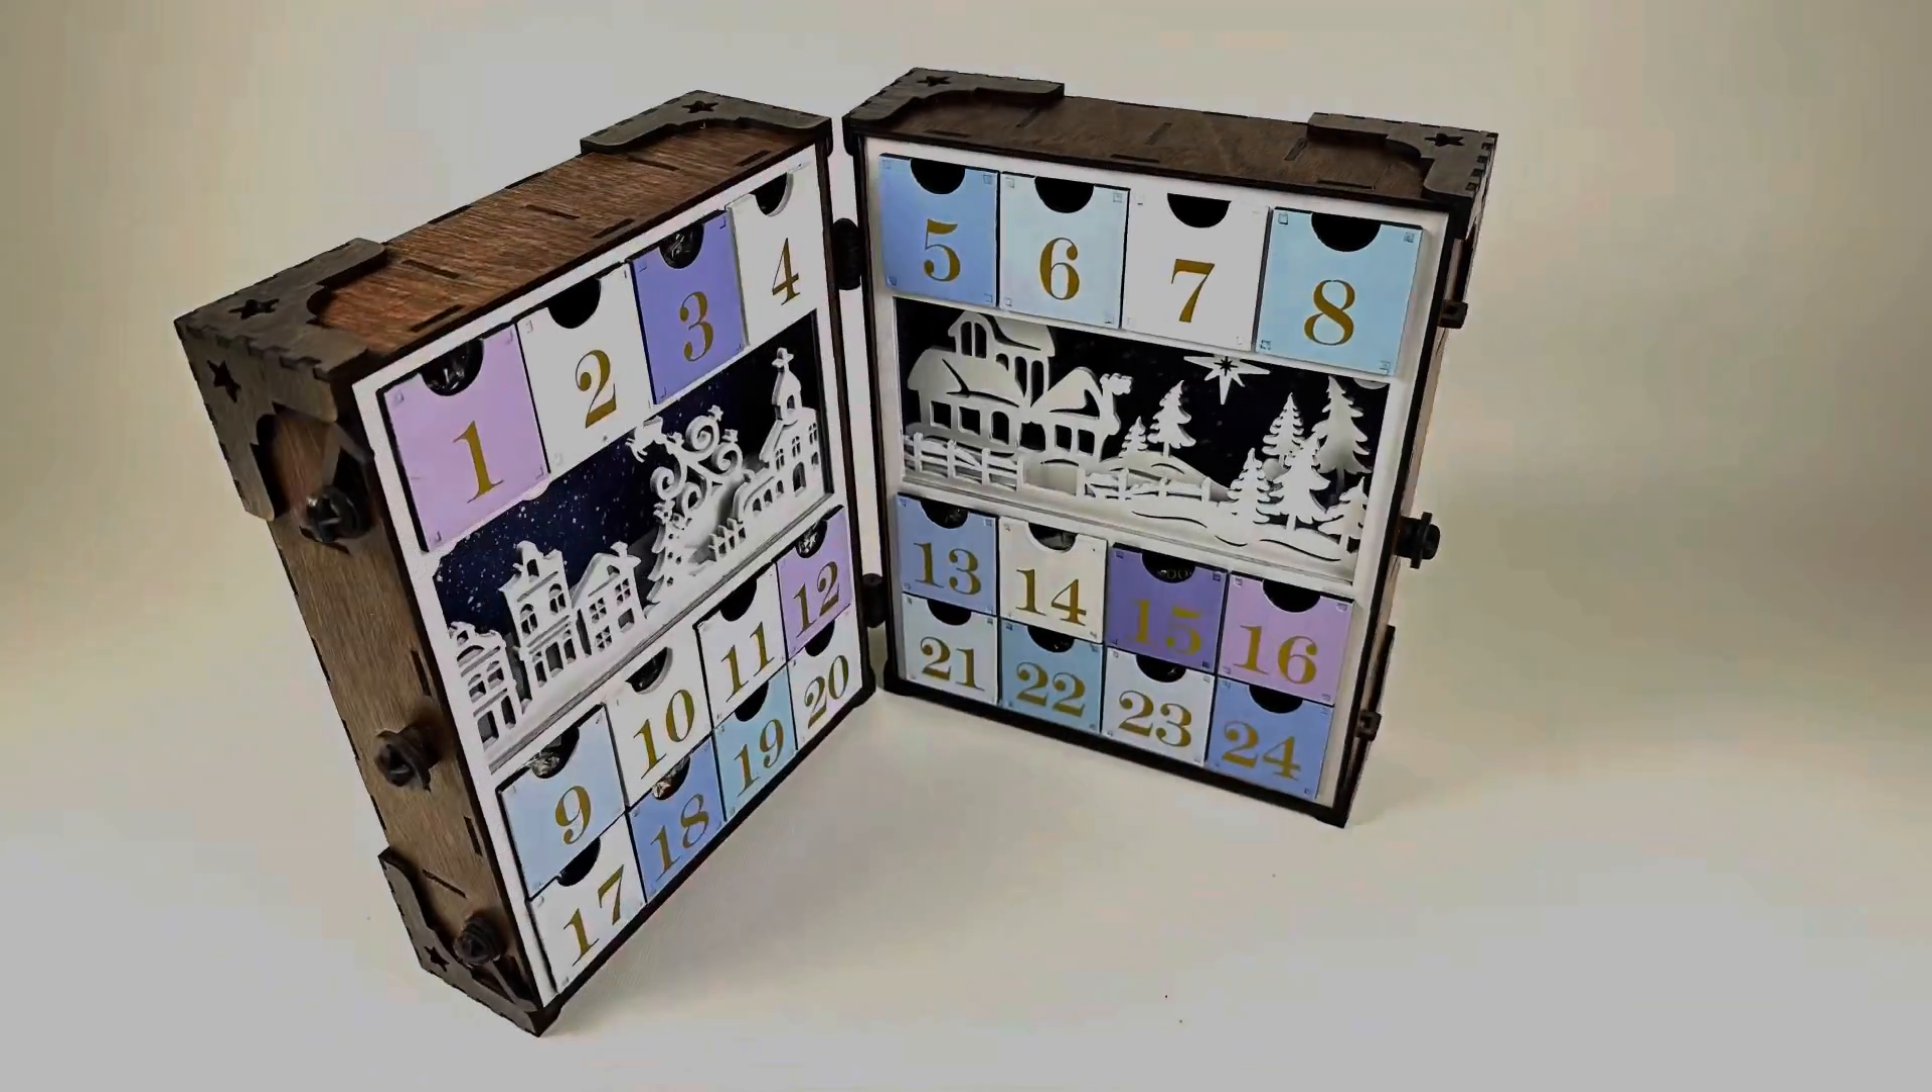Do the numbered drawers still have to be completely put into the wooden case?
No.